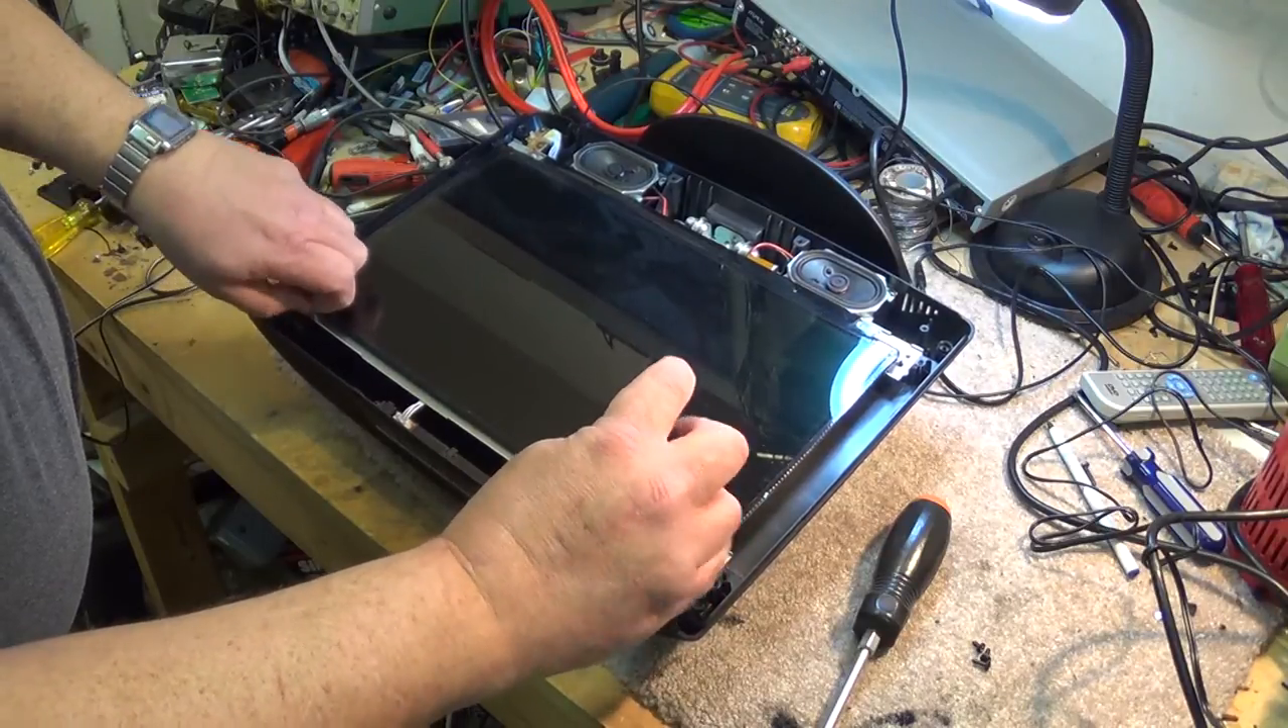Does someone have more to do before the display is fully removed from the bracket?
Yes.